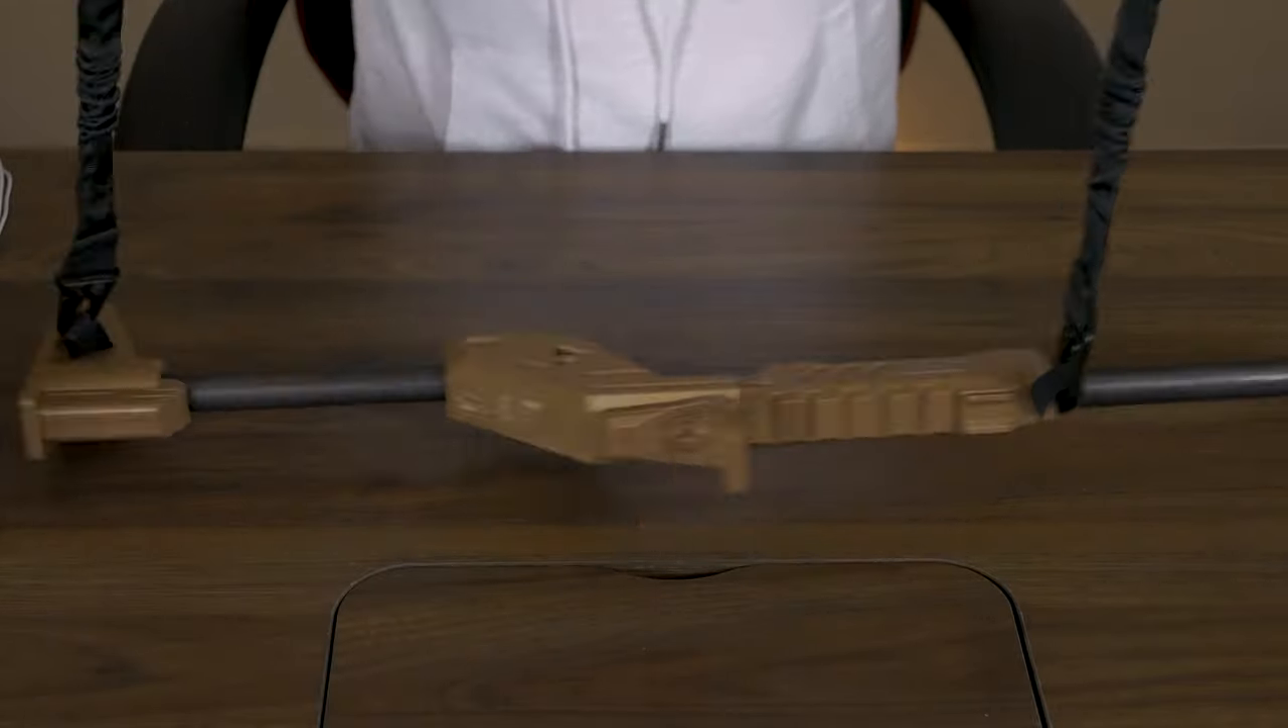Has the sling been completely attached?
Yes.